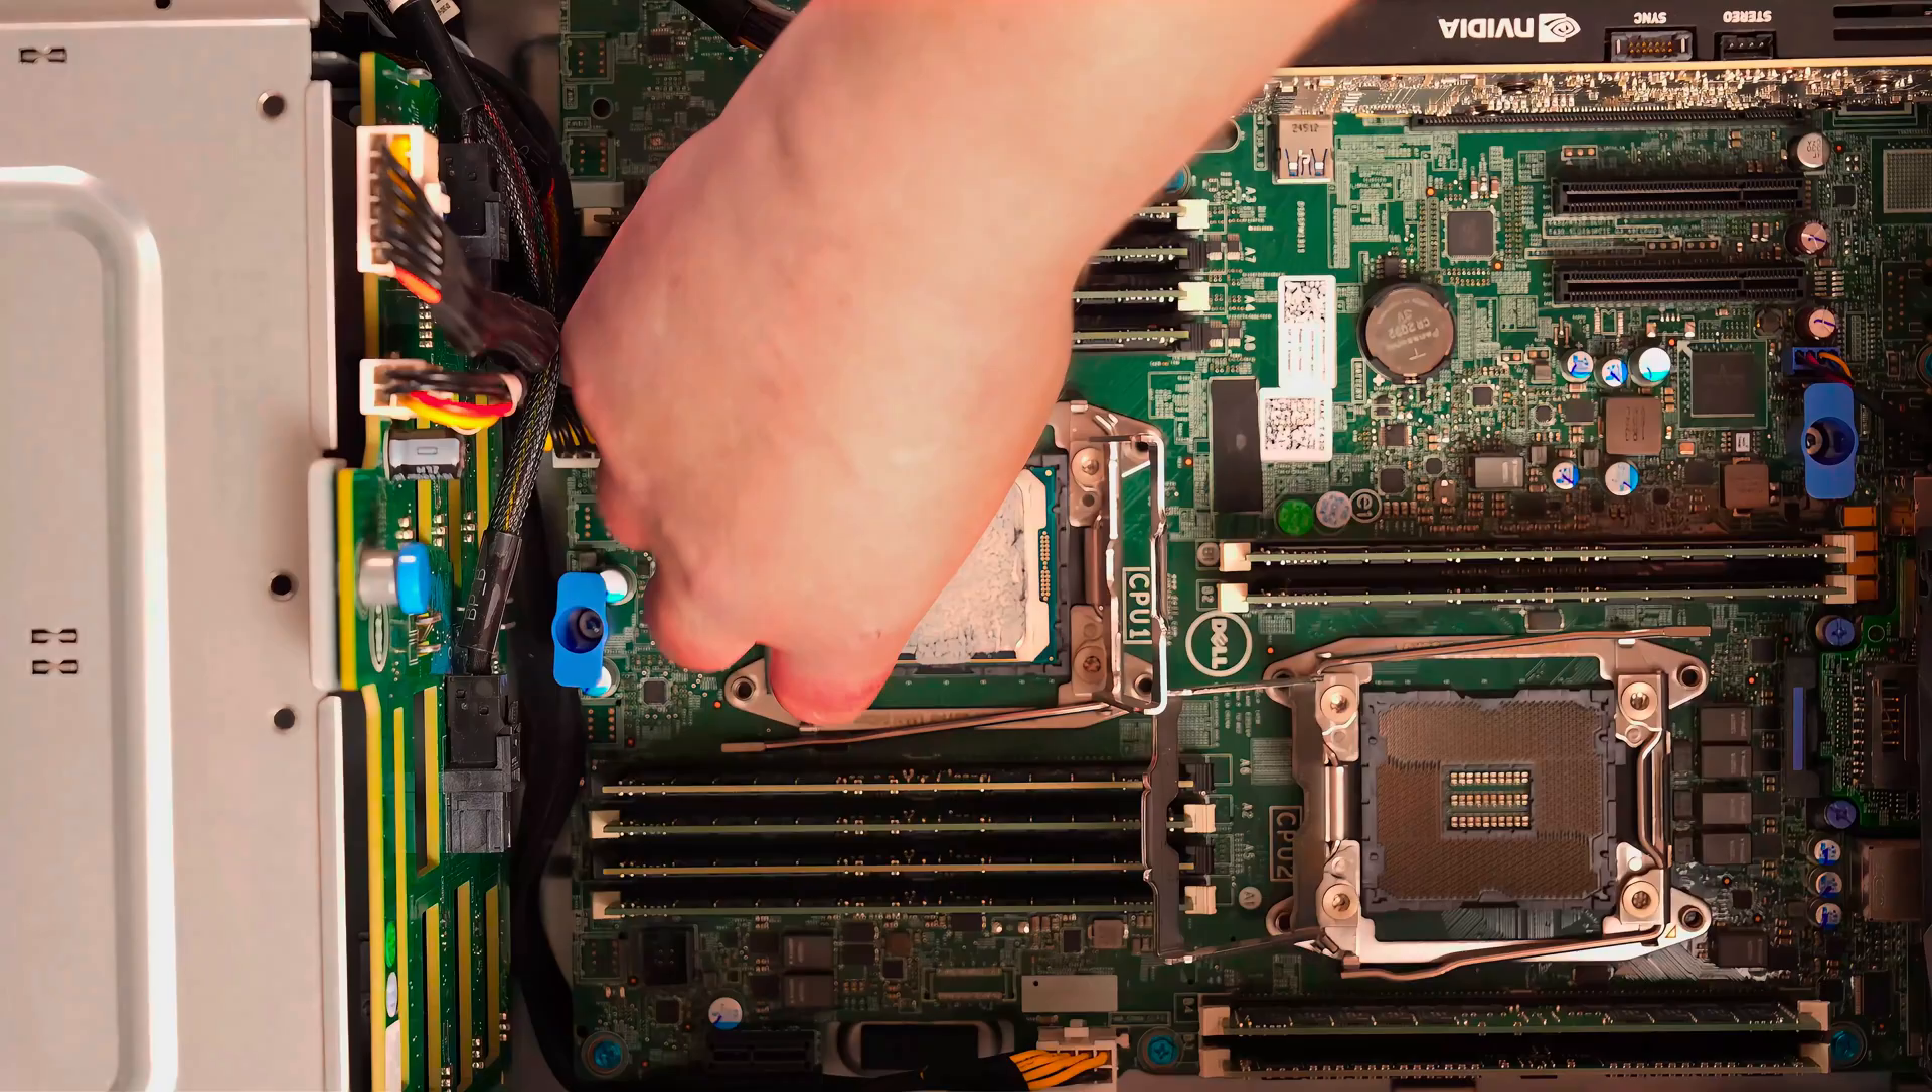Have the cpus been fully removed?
No.